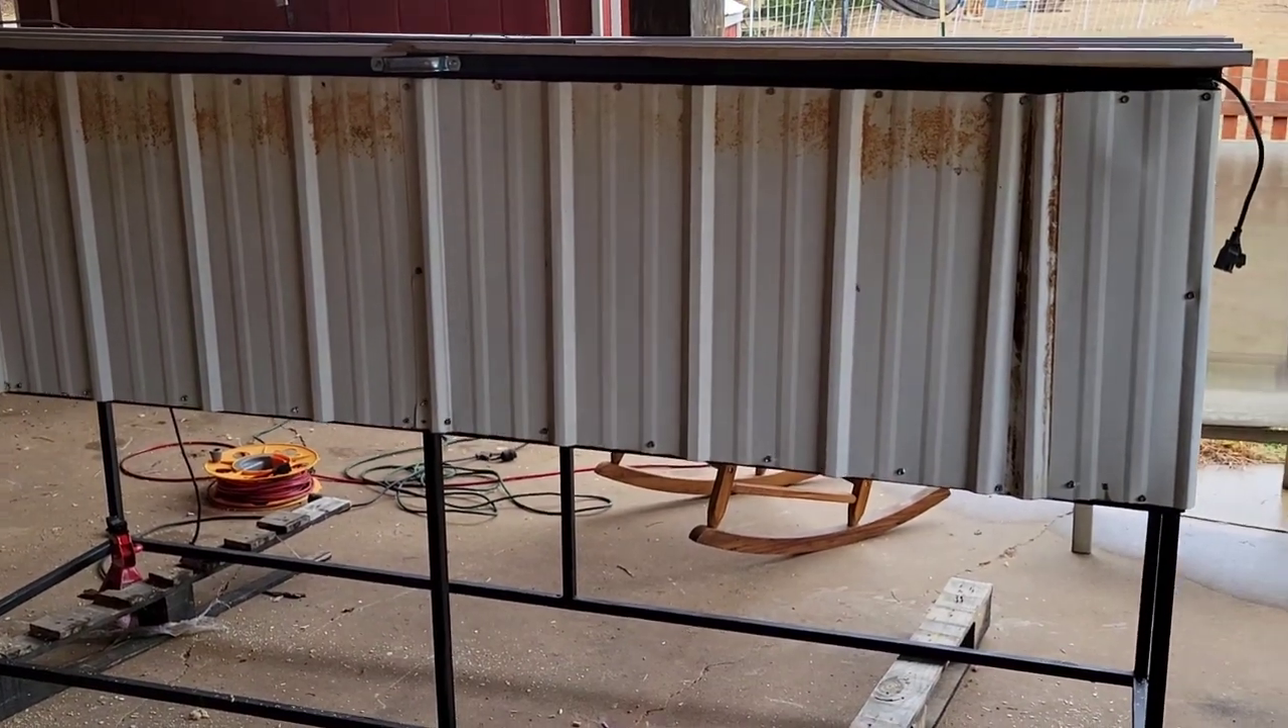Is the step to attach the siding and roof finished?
Yes.